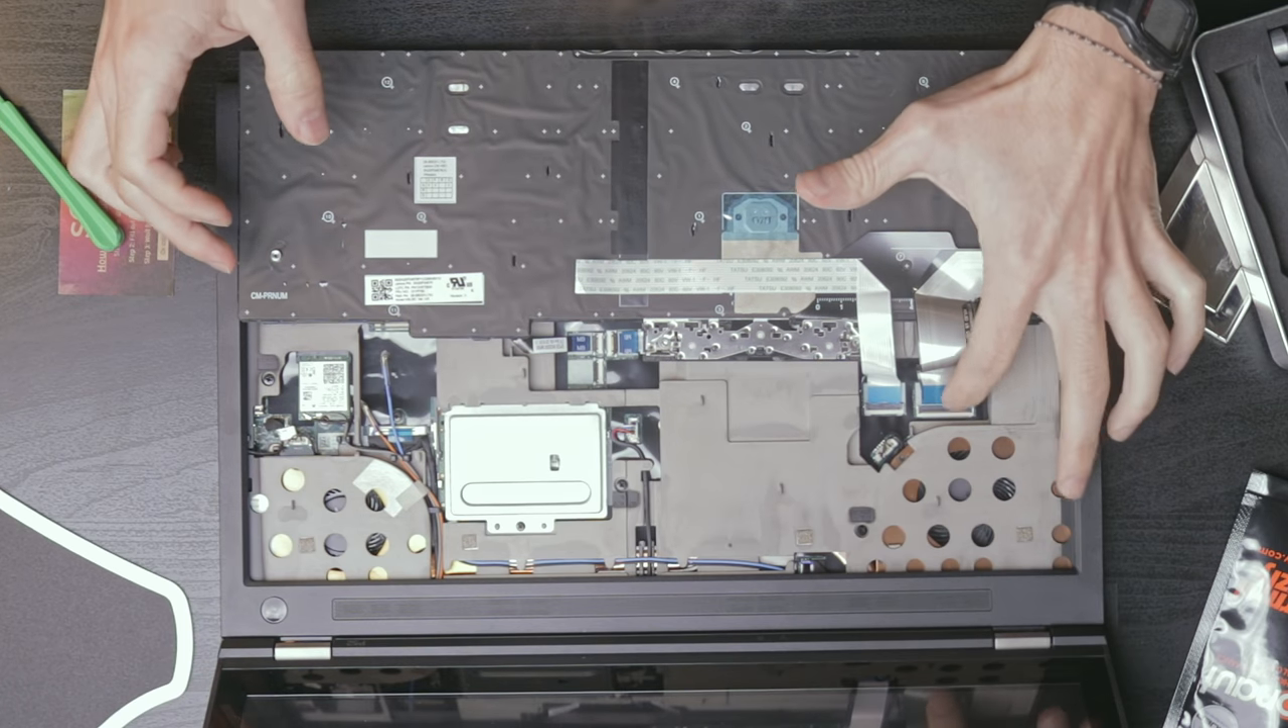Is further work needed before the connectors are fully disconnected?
Yes.